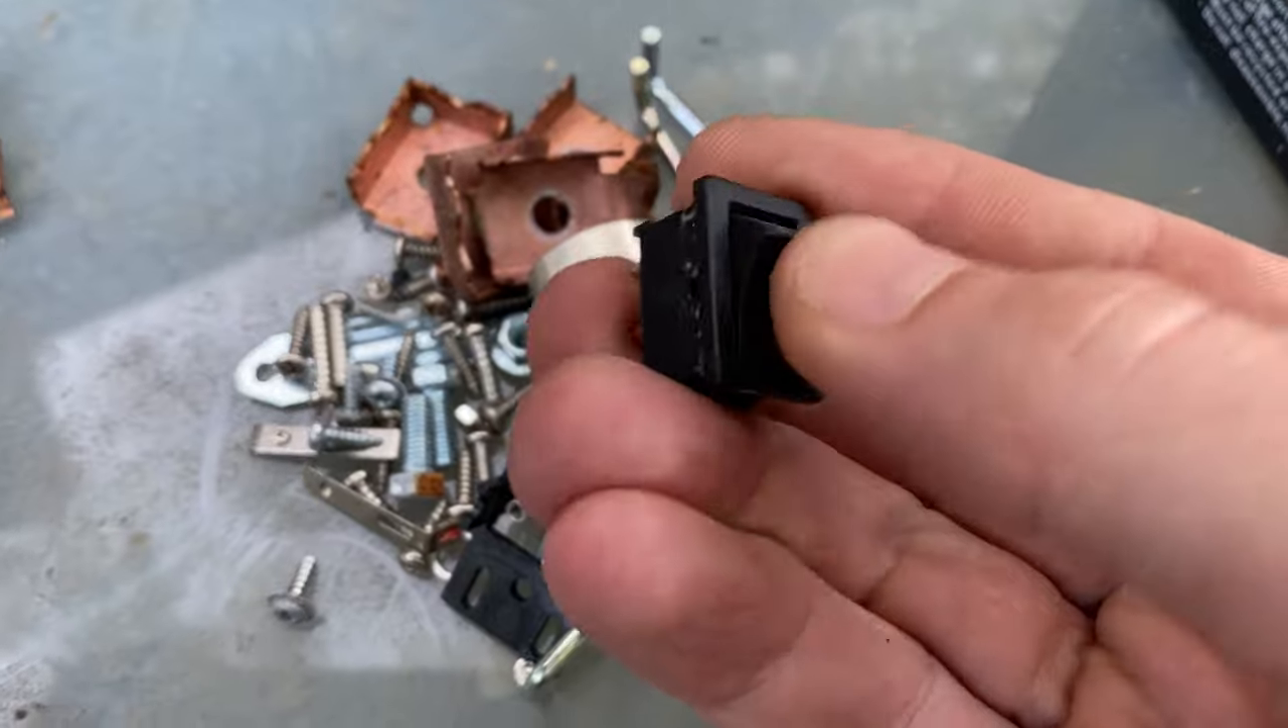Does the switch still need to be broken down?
Yes.